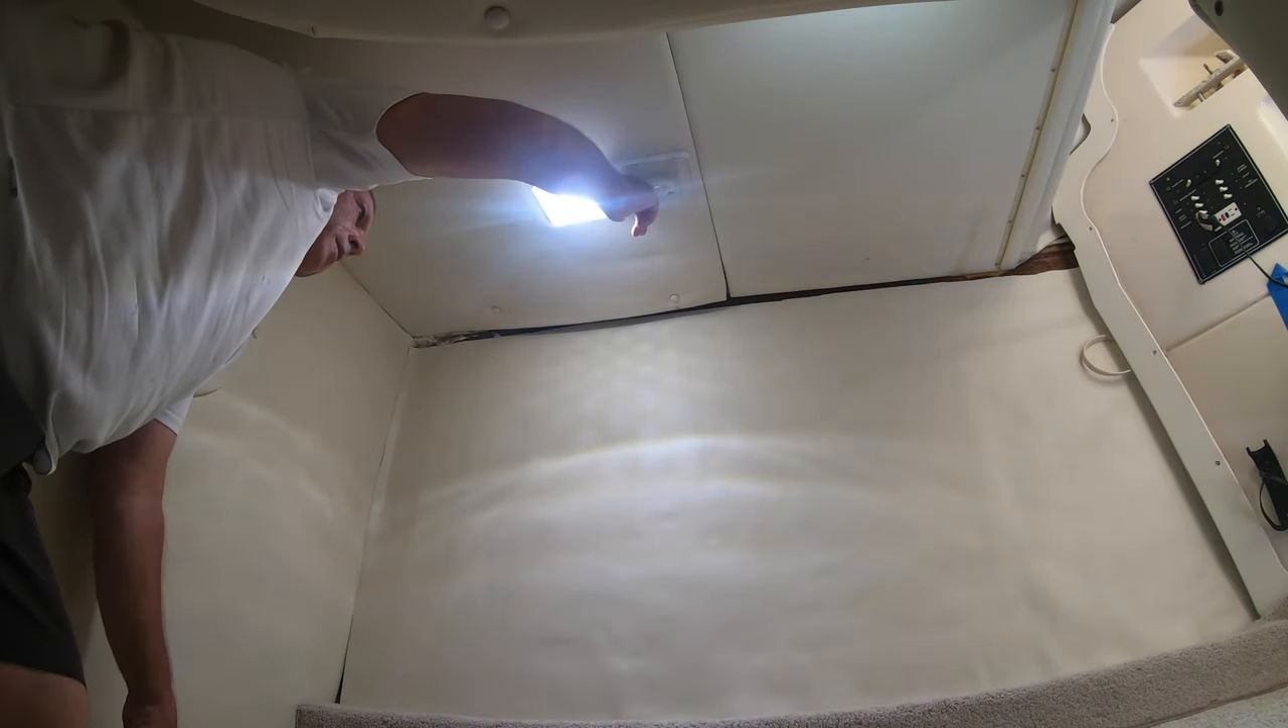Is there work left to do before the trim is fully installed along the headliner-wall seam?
Yes.